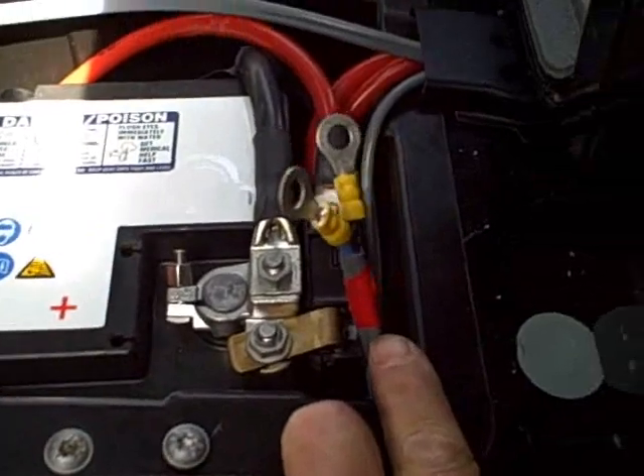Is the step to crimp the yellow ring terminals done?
Yes.